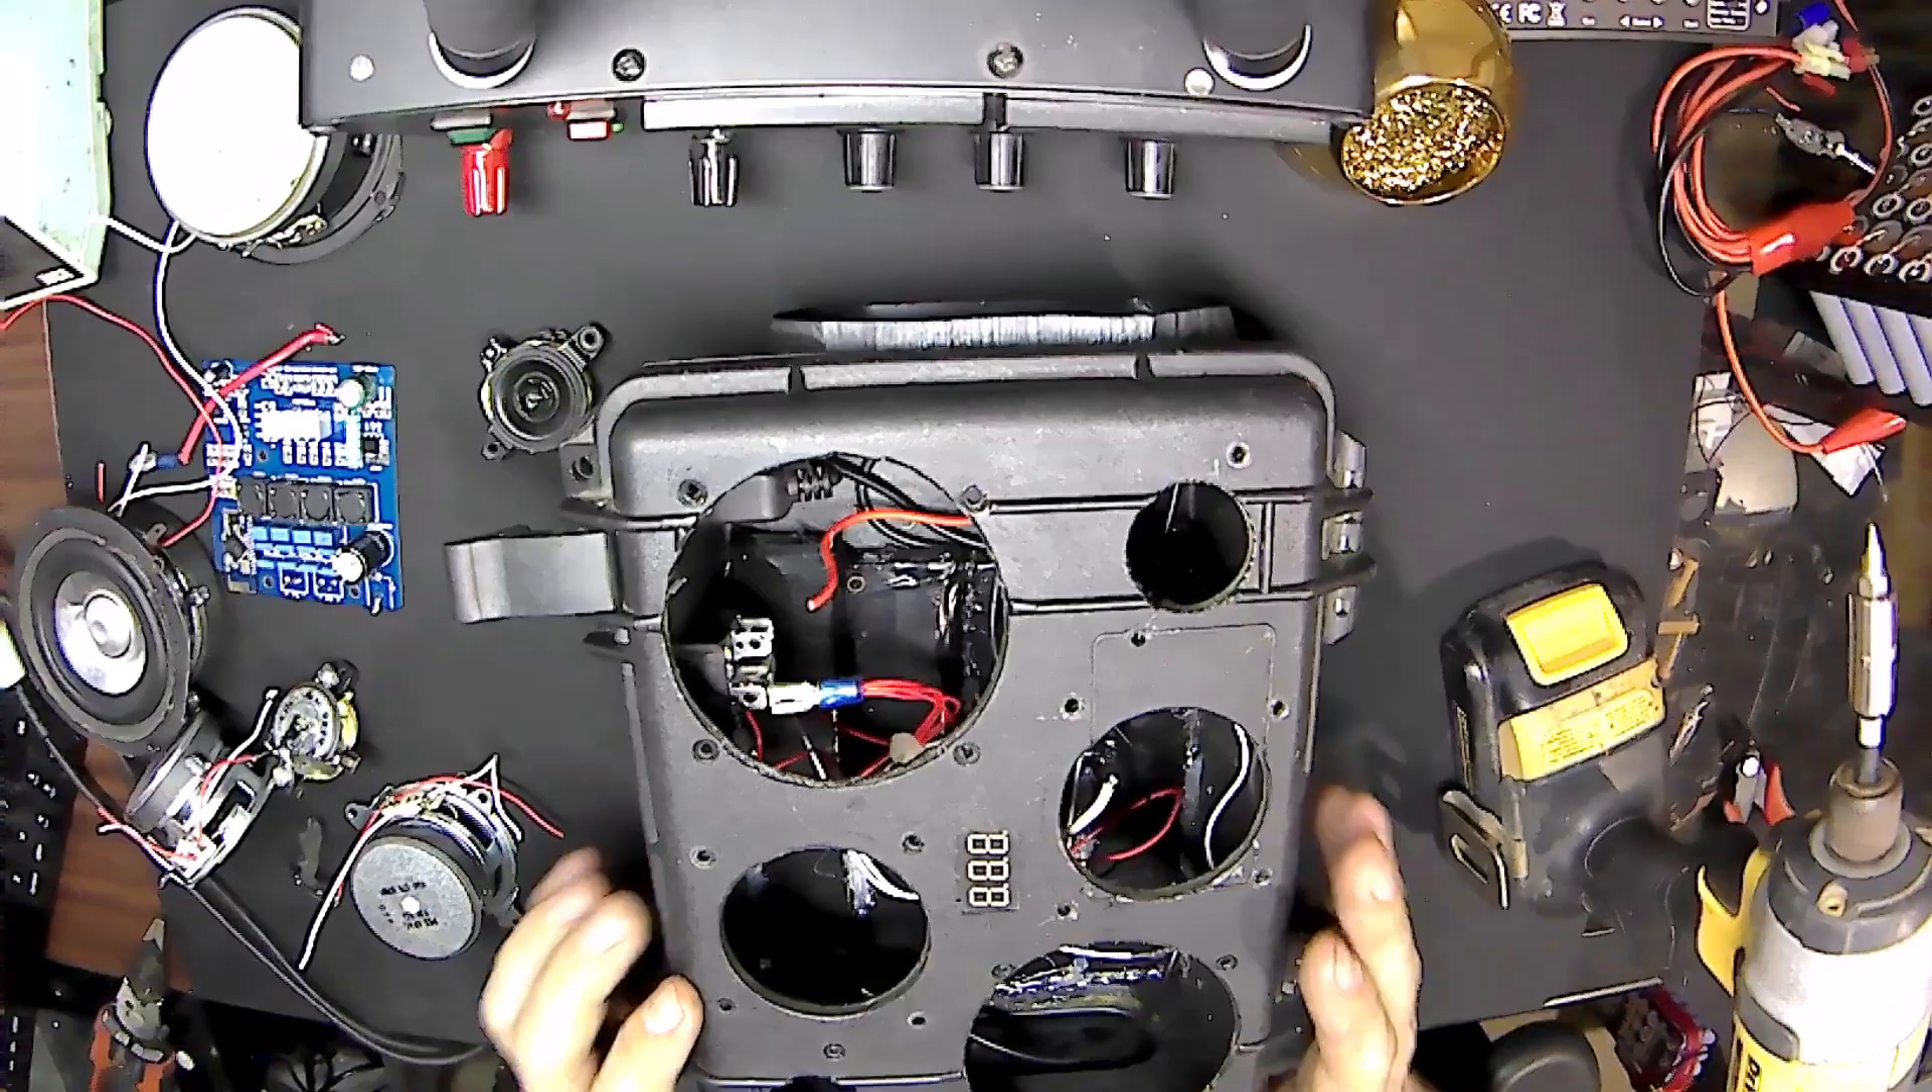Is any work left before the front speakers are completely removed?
No.